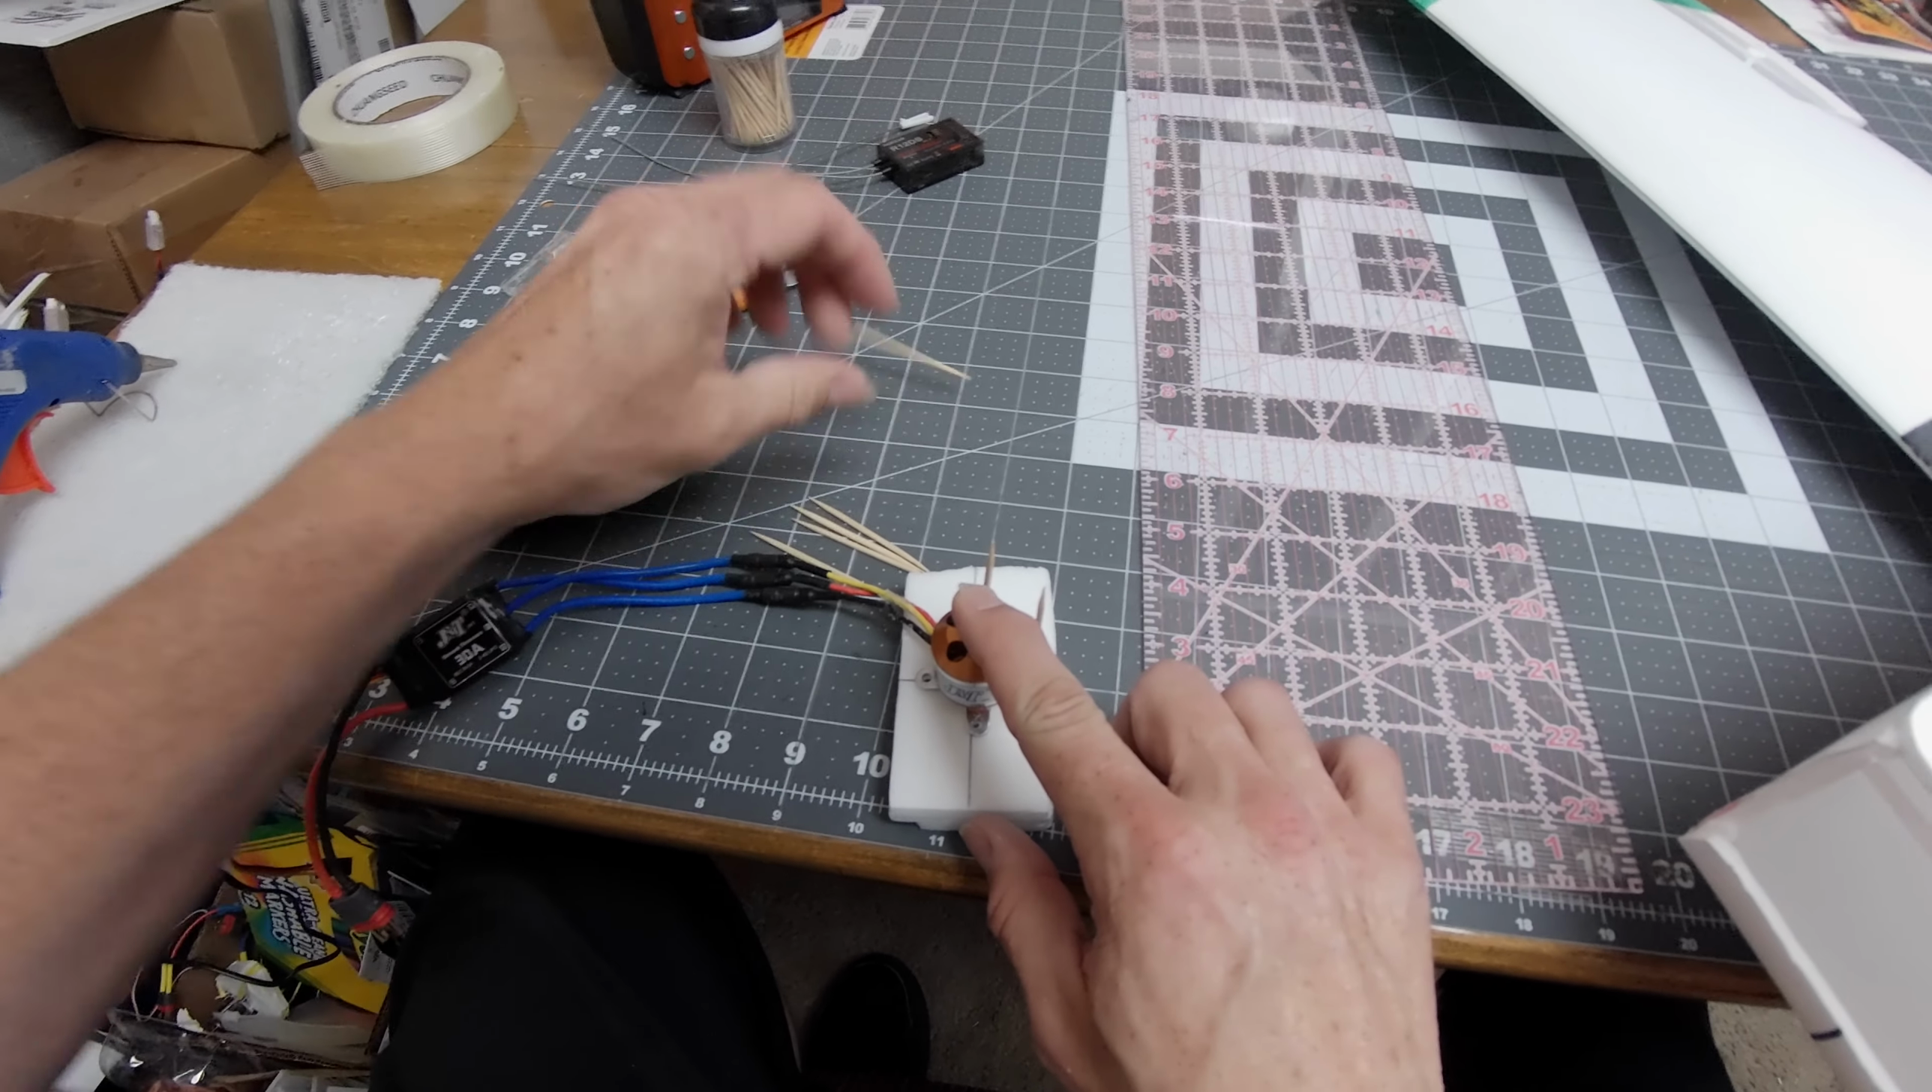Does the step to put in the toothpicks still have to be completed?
Yes.